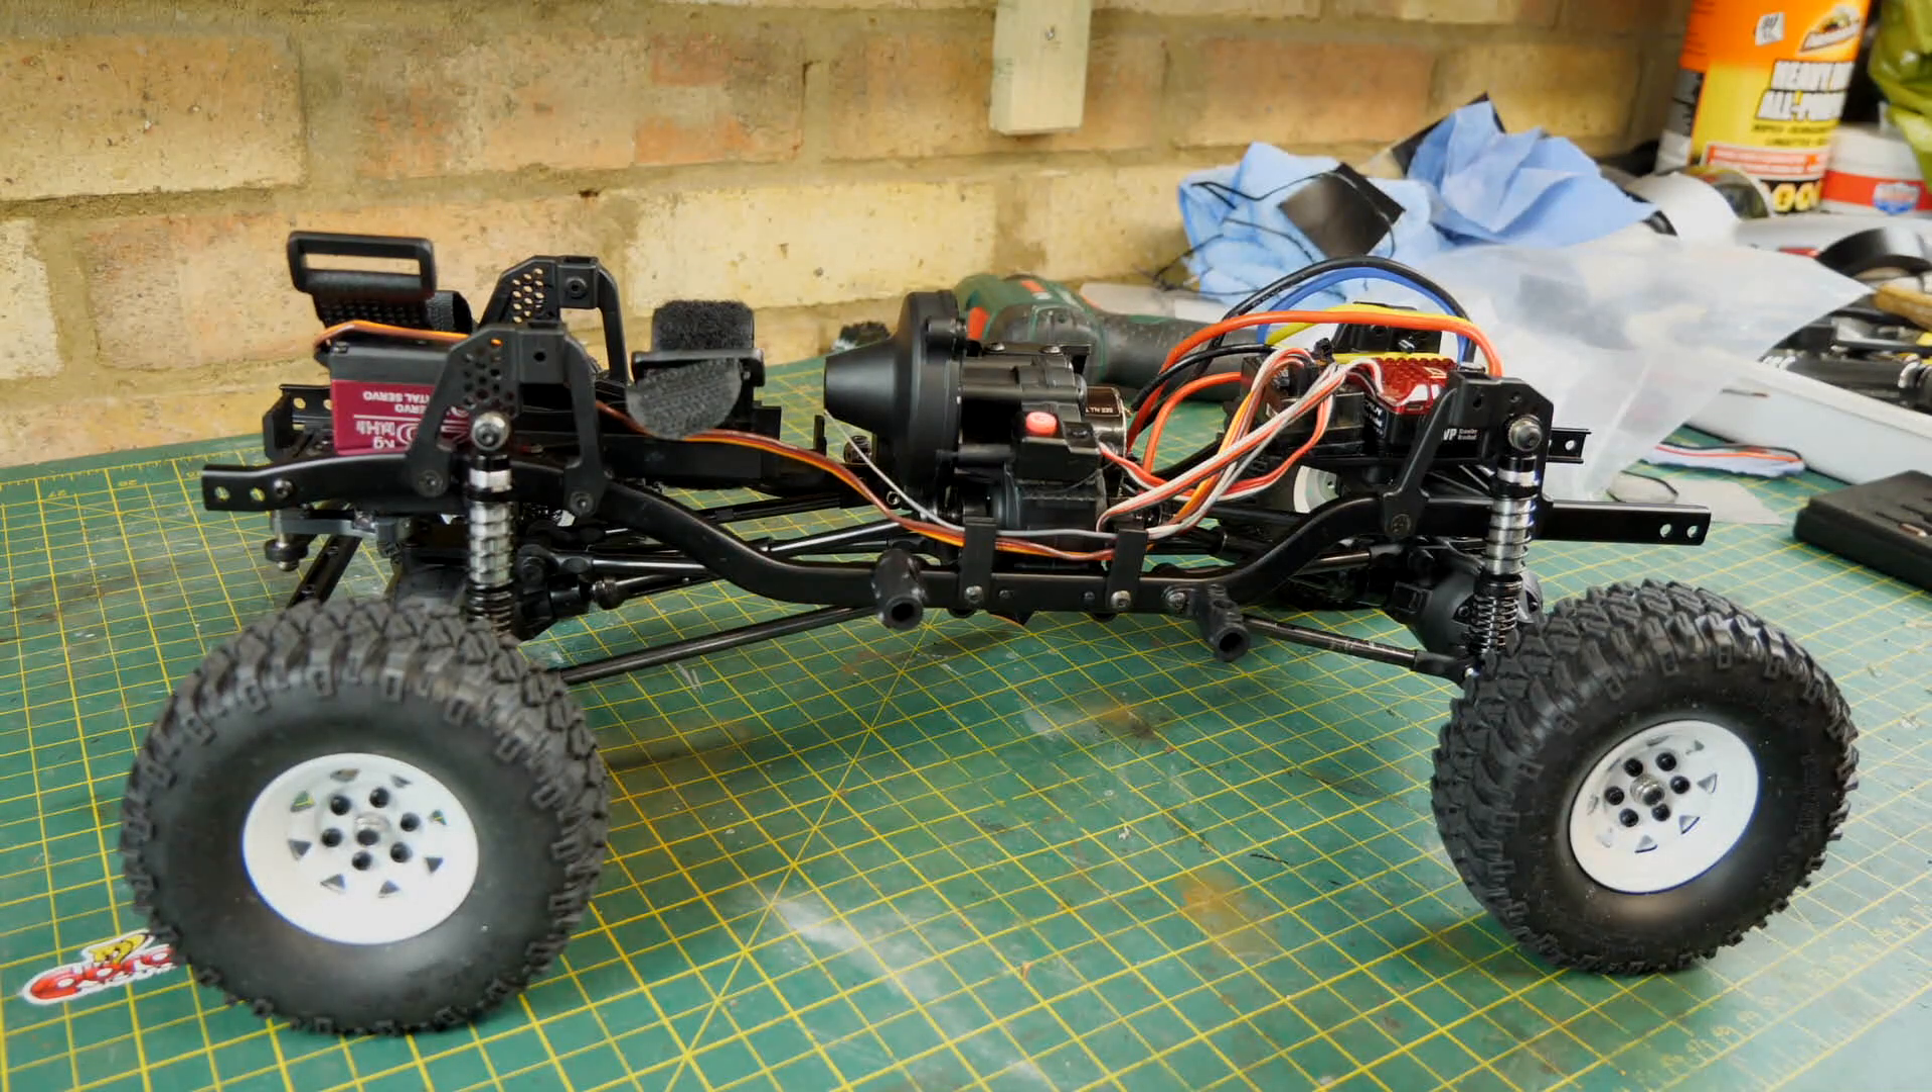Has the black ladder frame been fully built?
Yes.